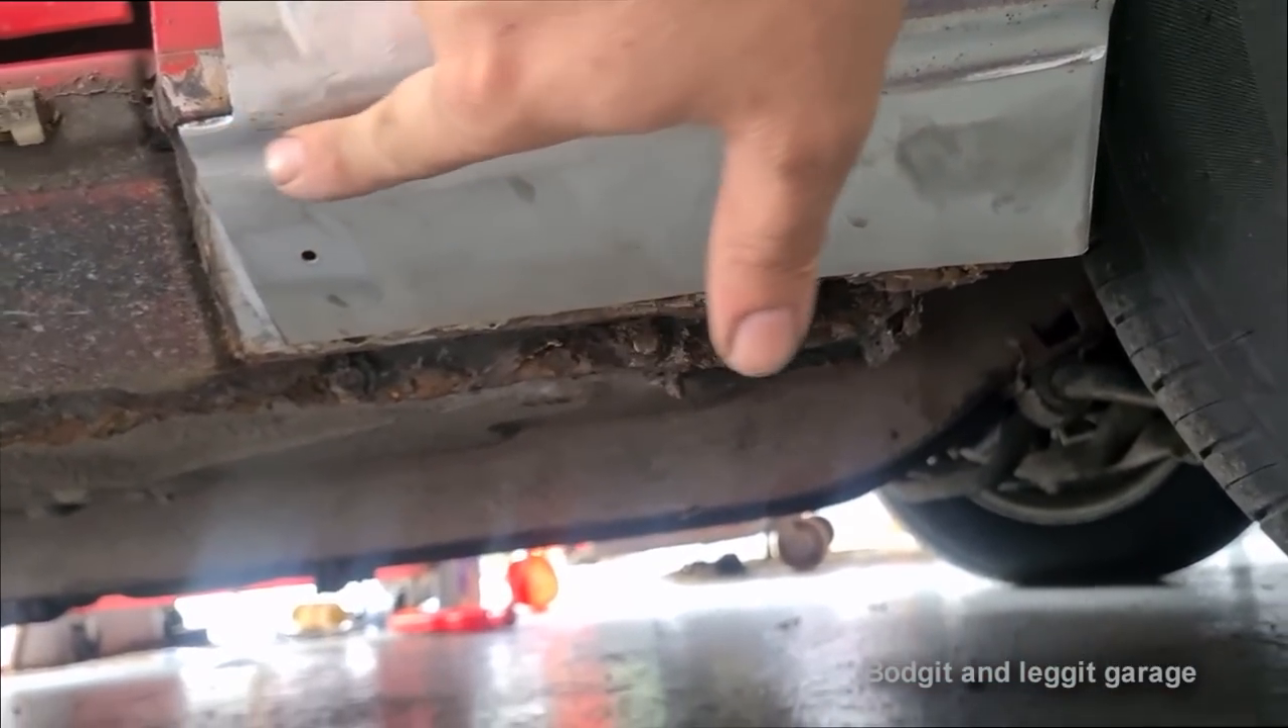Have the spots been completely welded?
No.